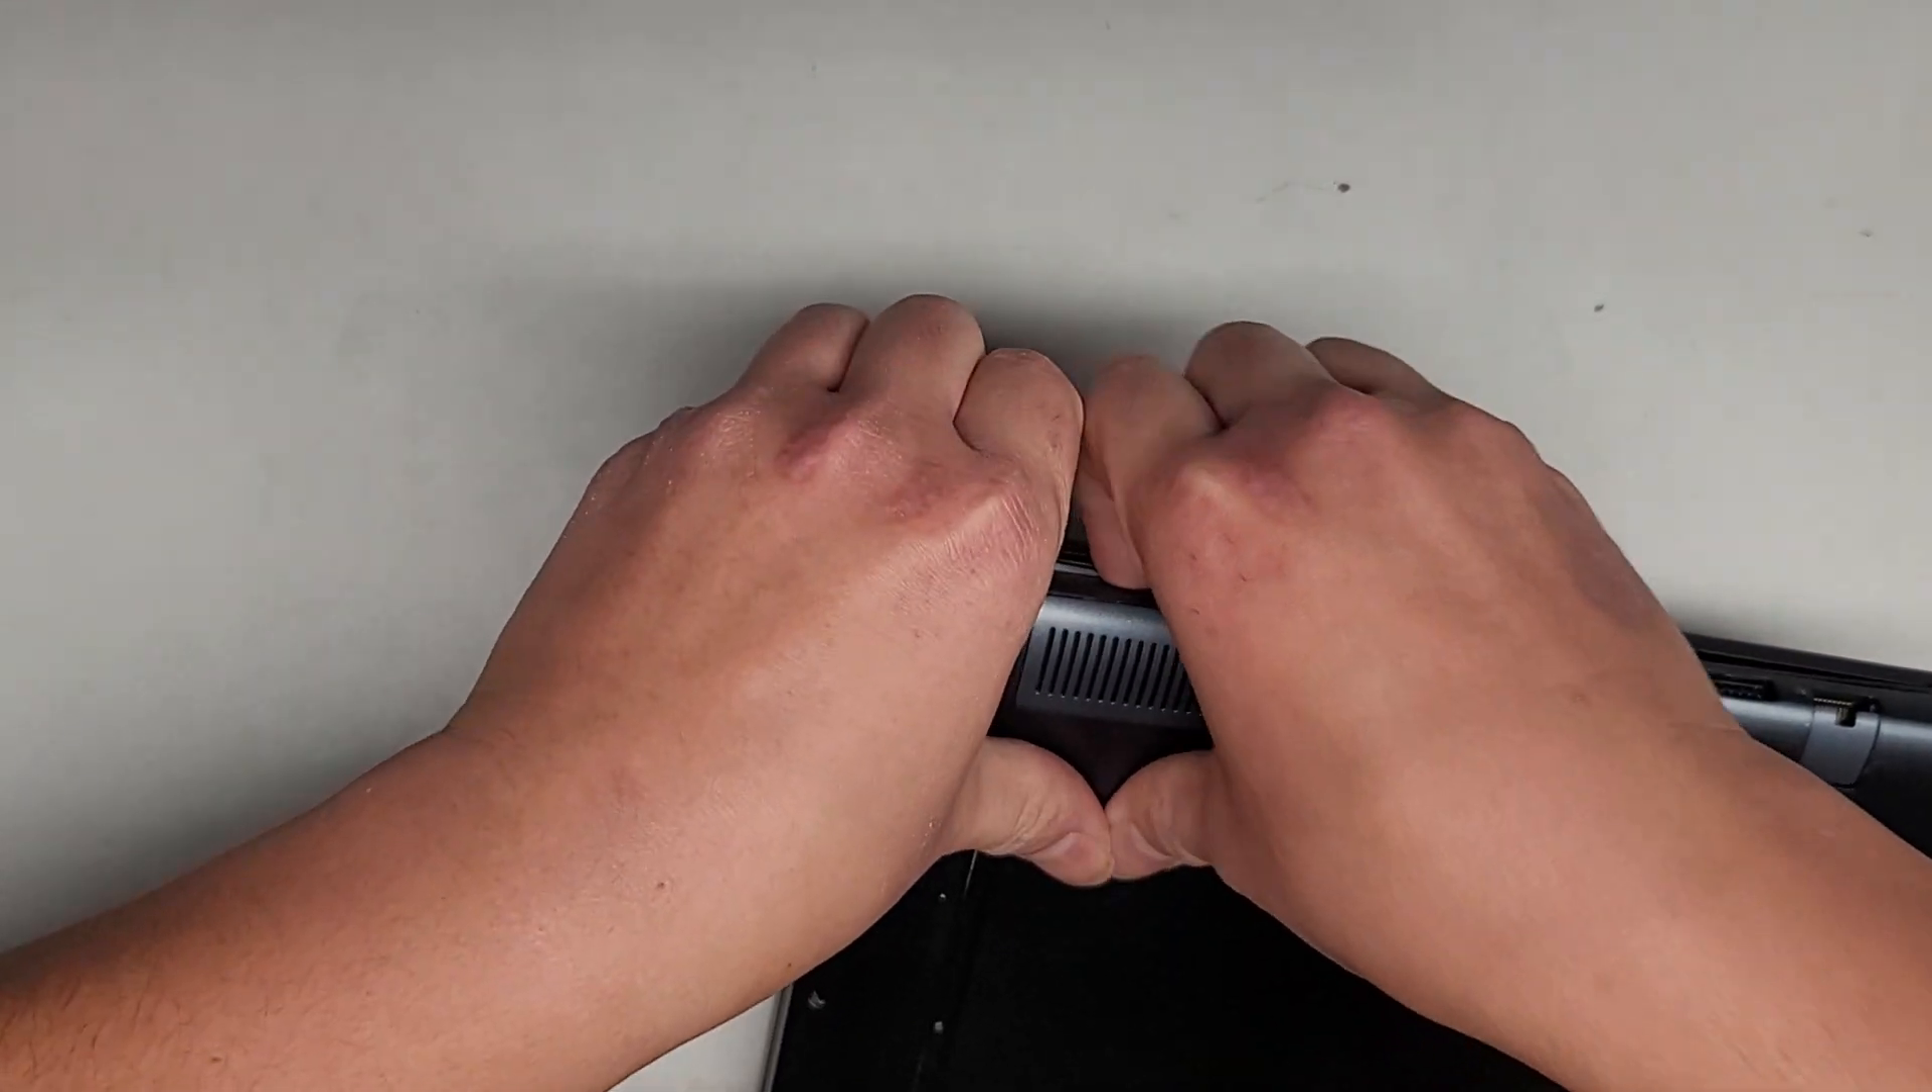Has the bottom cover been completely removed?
No.